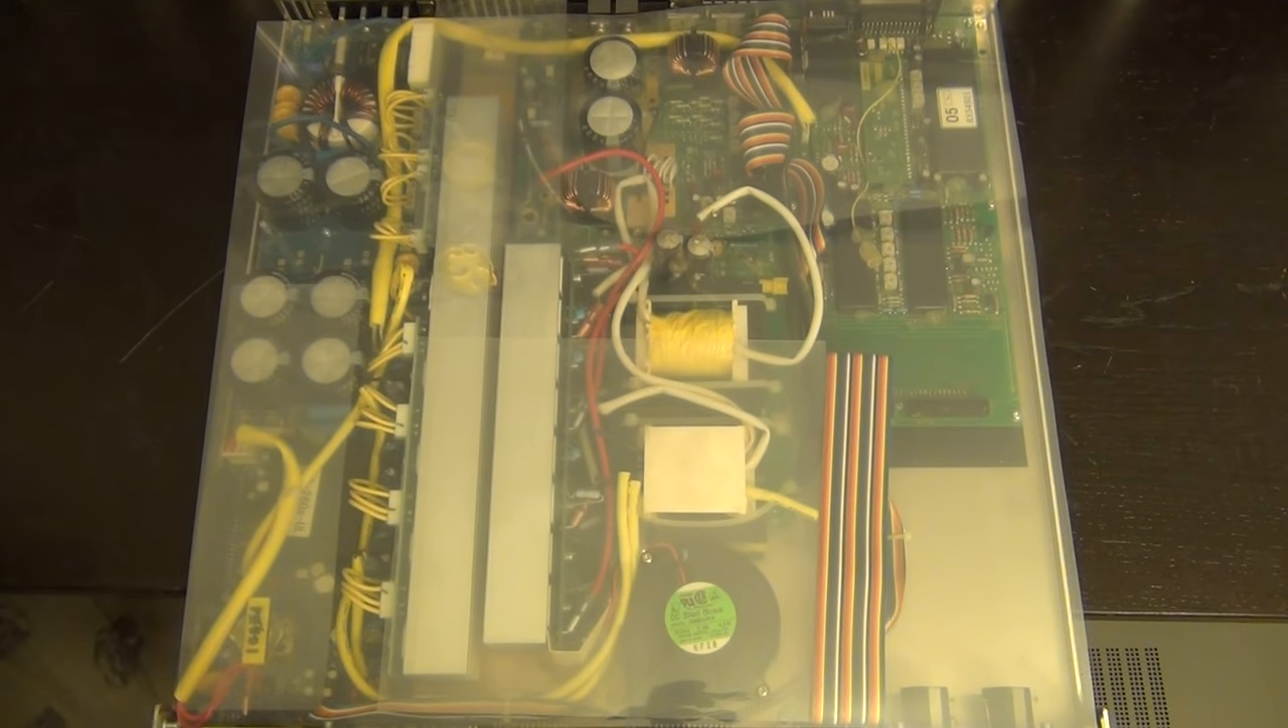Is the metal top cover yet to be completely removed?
No.